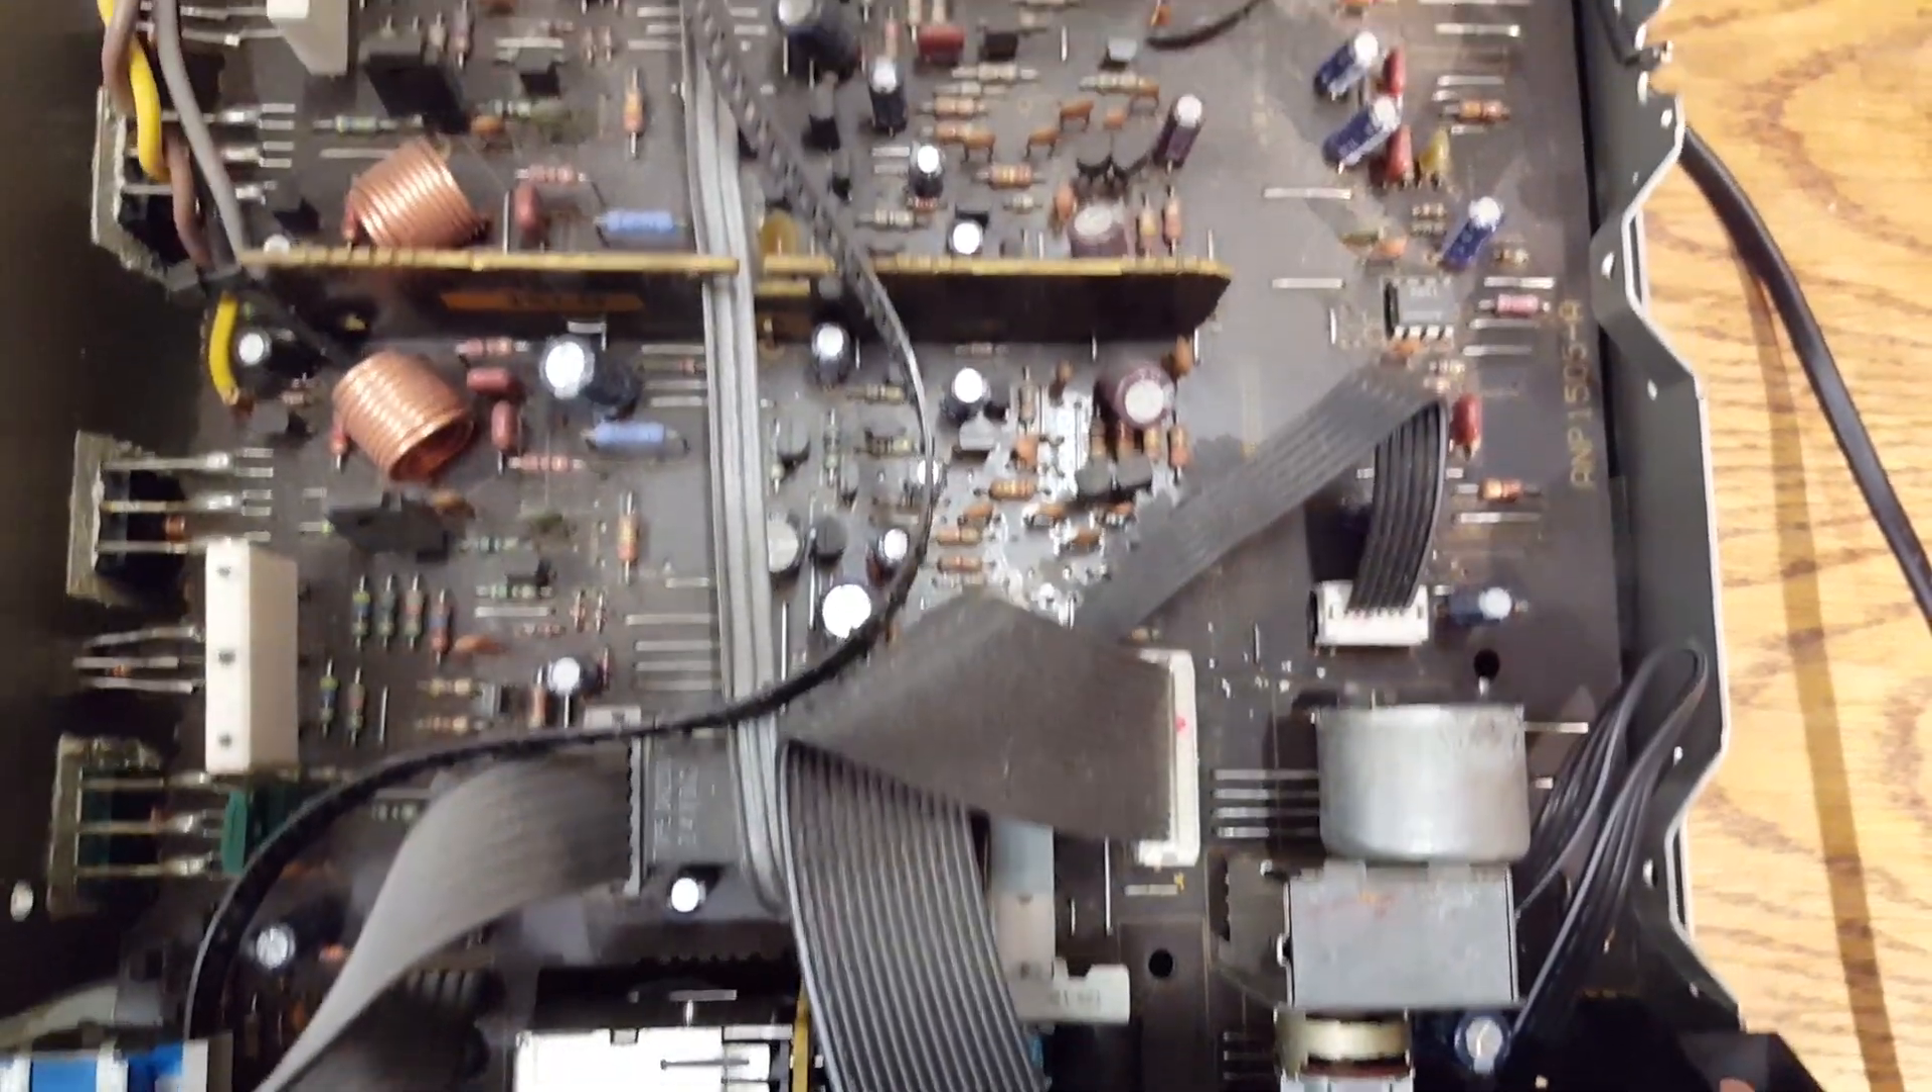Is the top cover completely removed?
Yes.